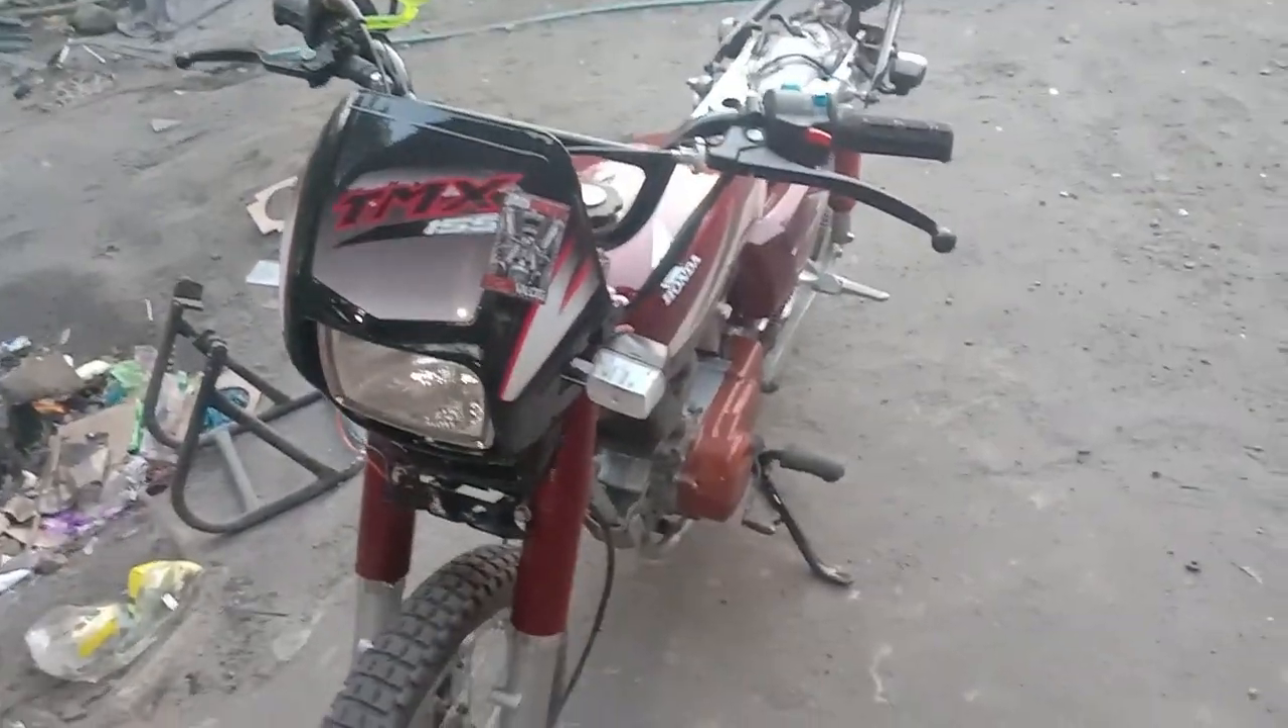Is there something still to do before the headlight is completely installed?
No.